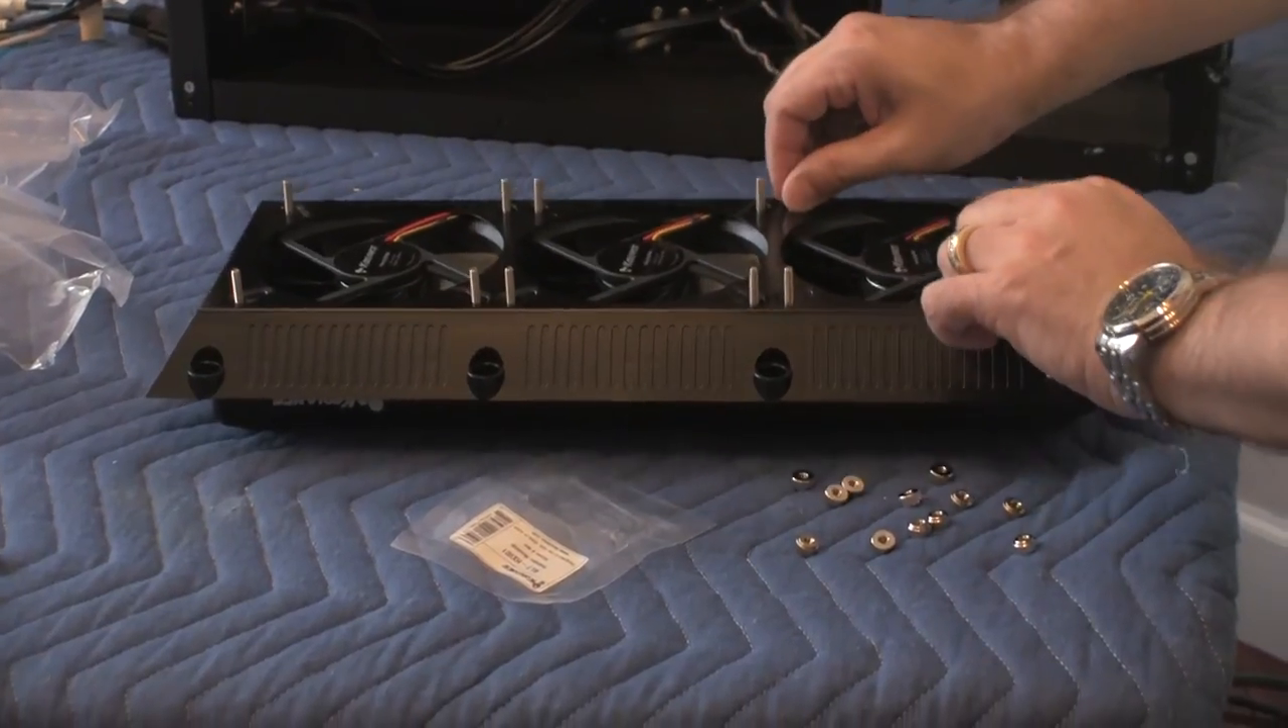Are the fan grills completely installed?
No.